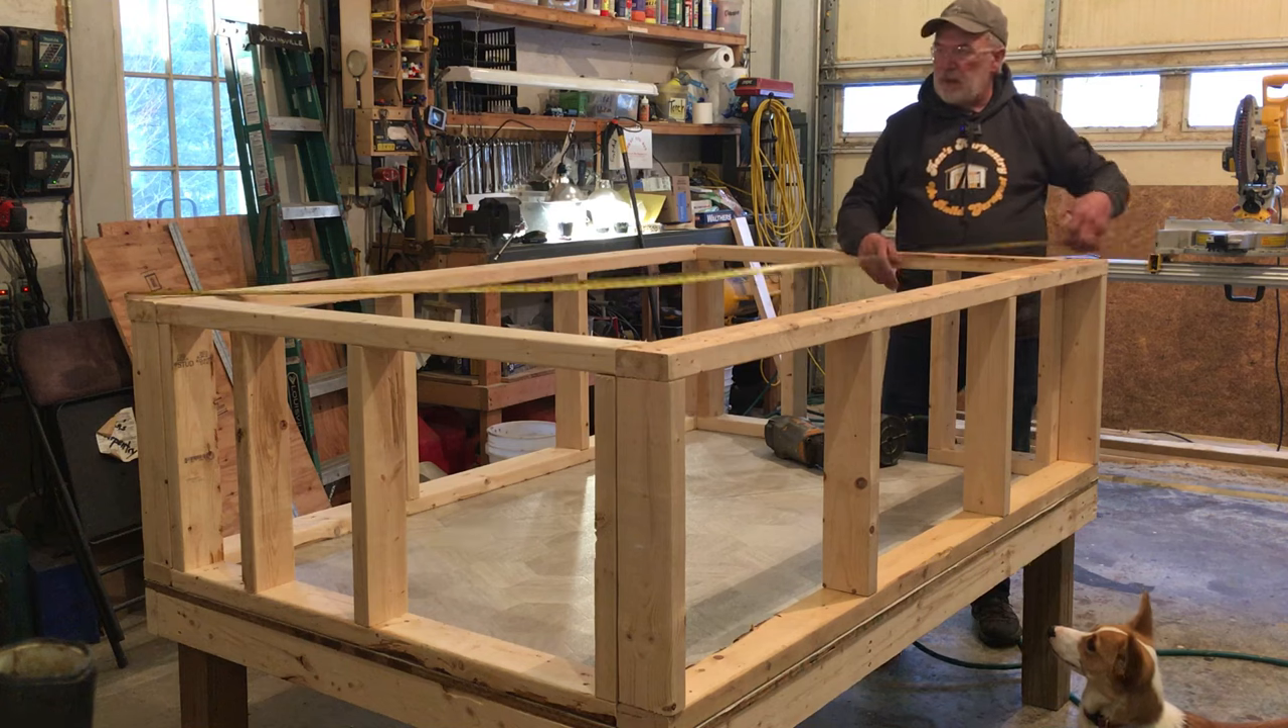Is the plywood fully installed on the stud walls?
No.